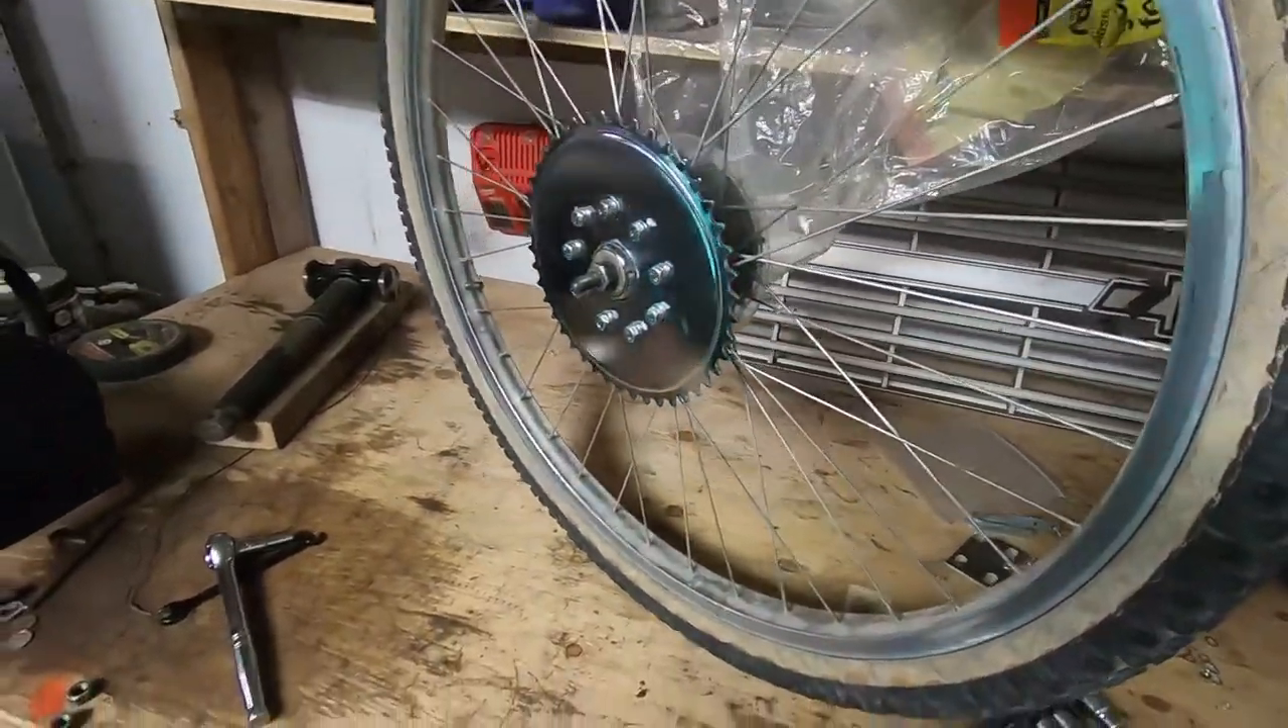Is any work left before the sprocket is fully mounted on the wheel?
No.